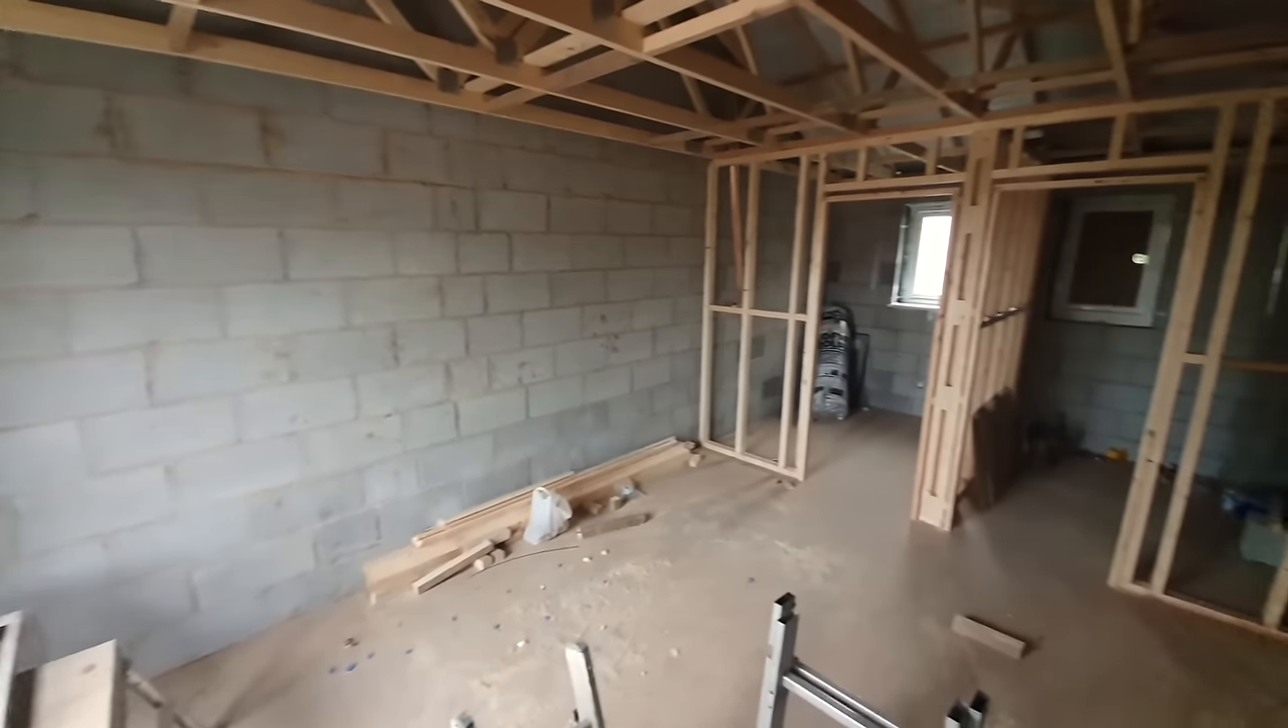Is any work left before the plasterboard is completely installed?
Yes.